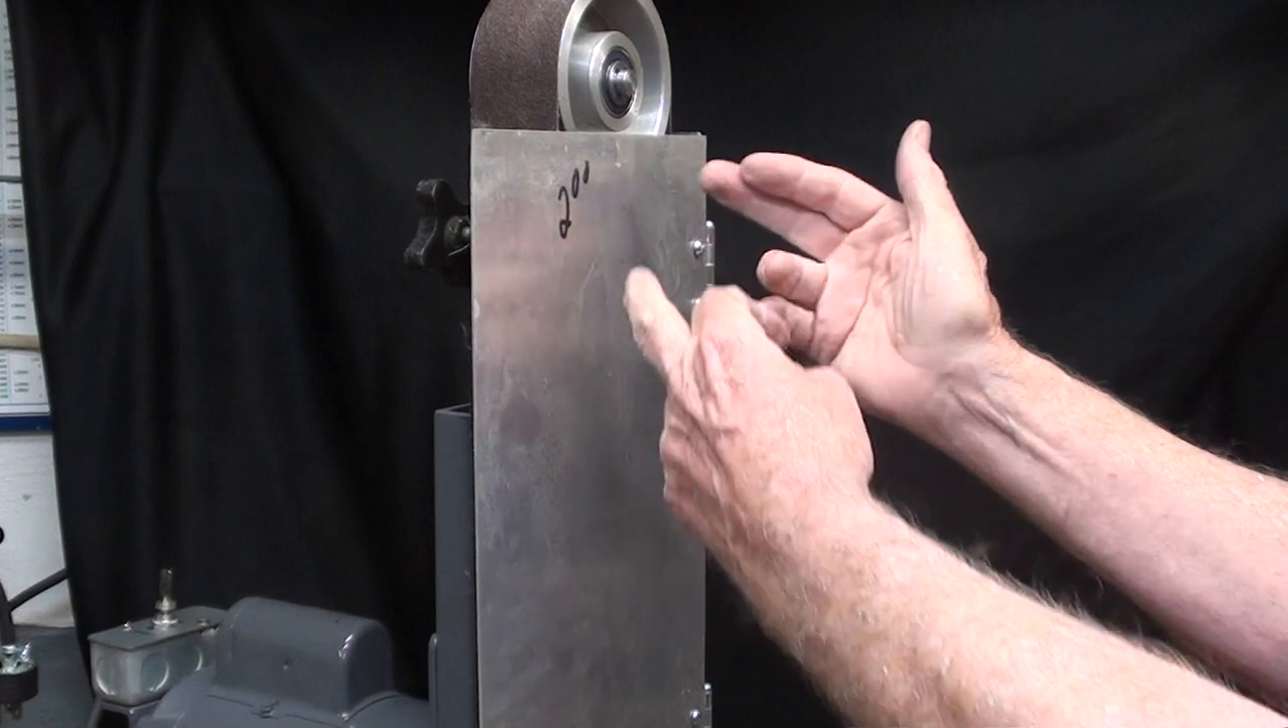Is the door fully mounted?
Yes.